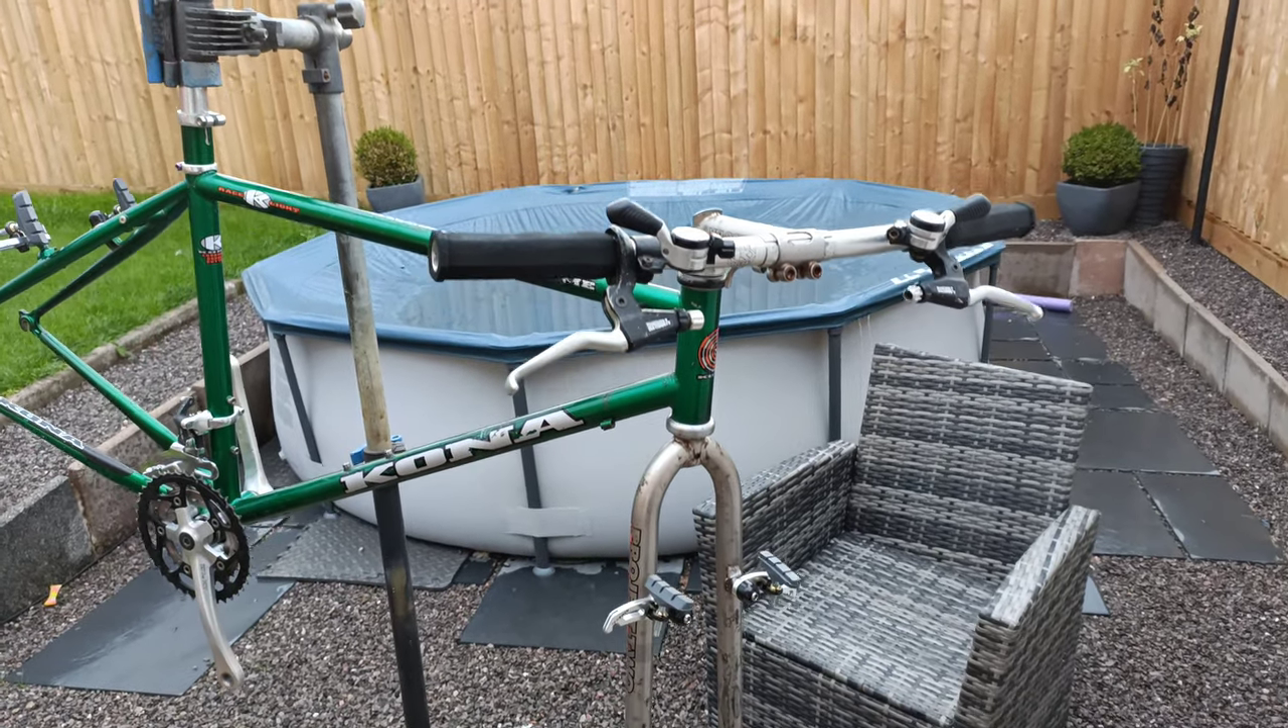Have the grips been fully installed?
Yes.